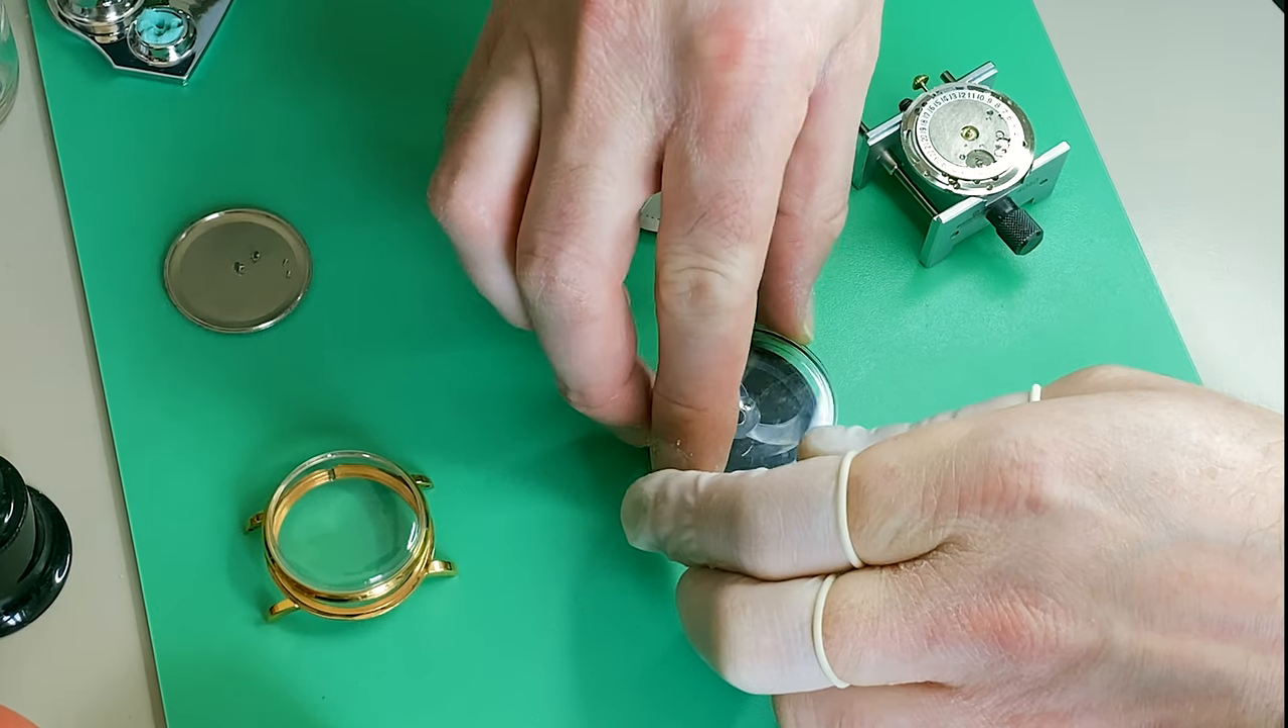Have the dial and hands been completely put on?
No.